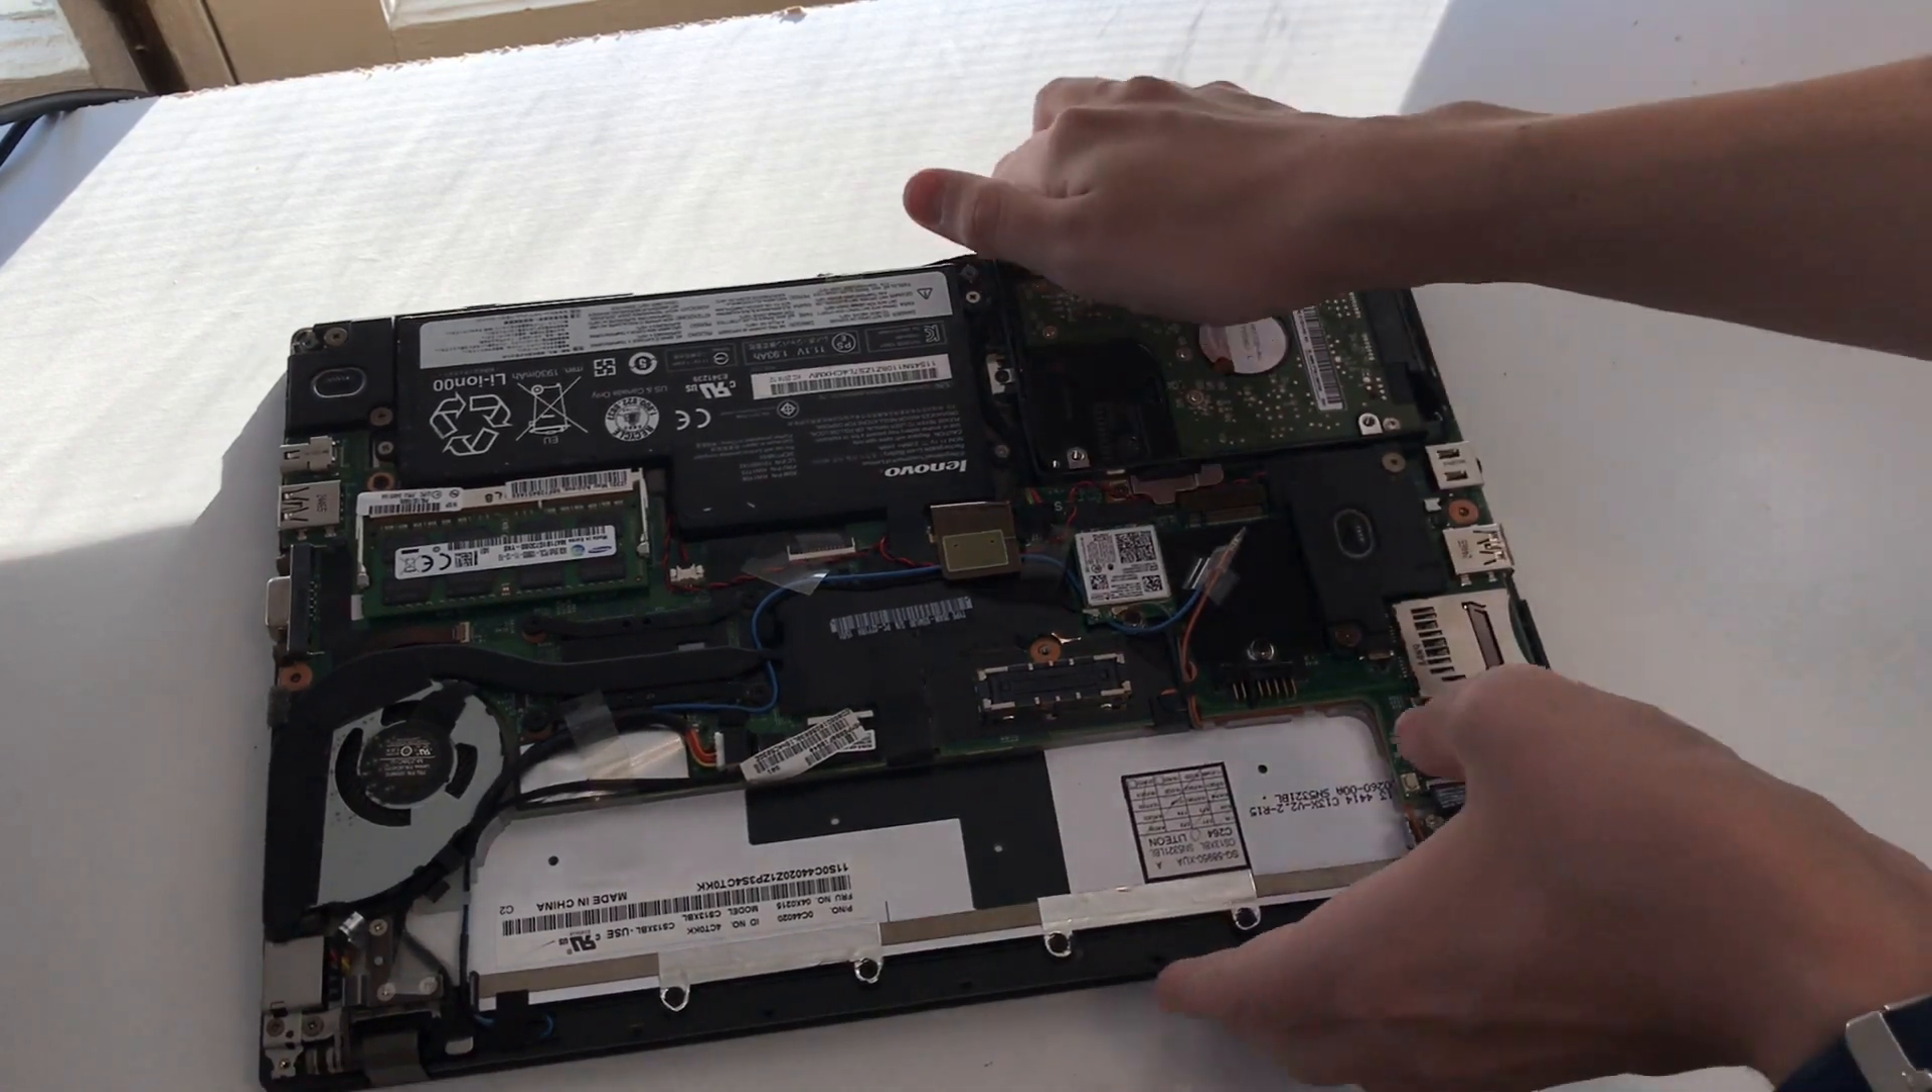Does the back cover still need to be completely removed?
No.